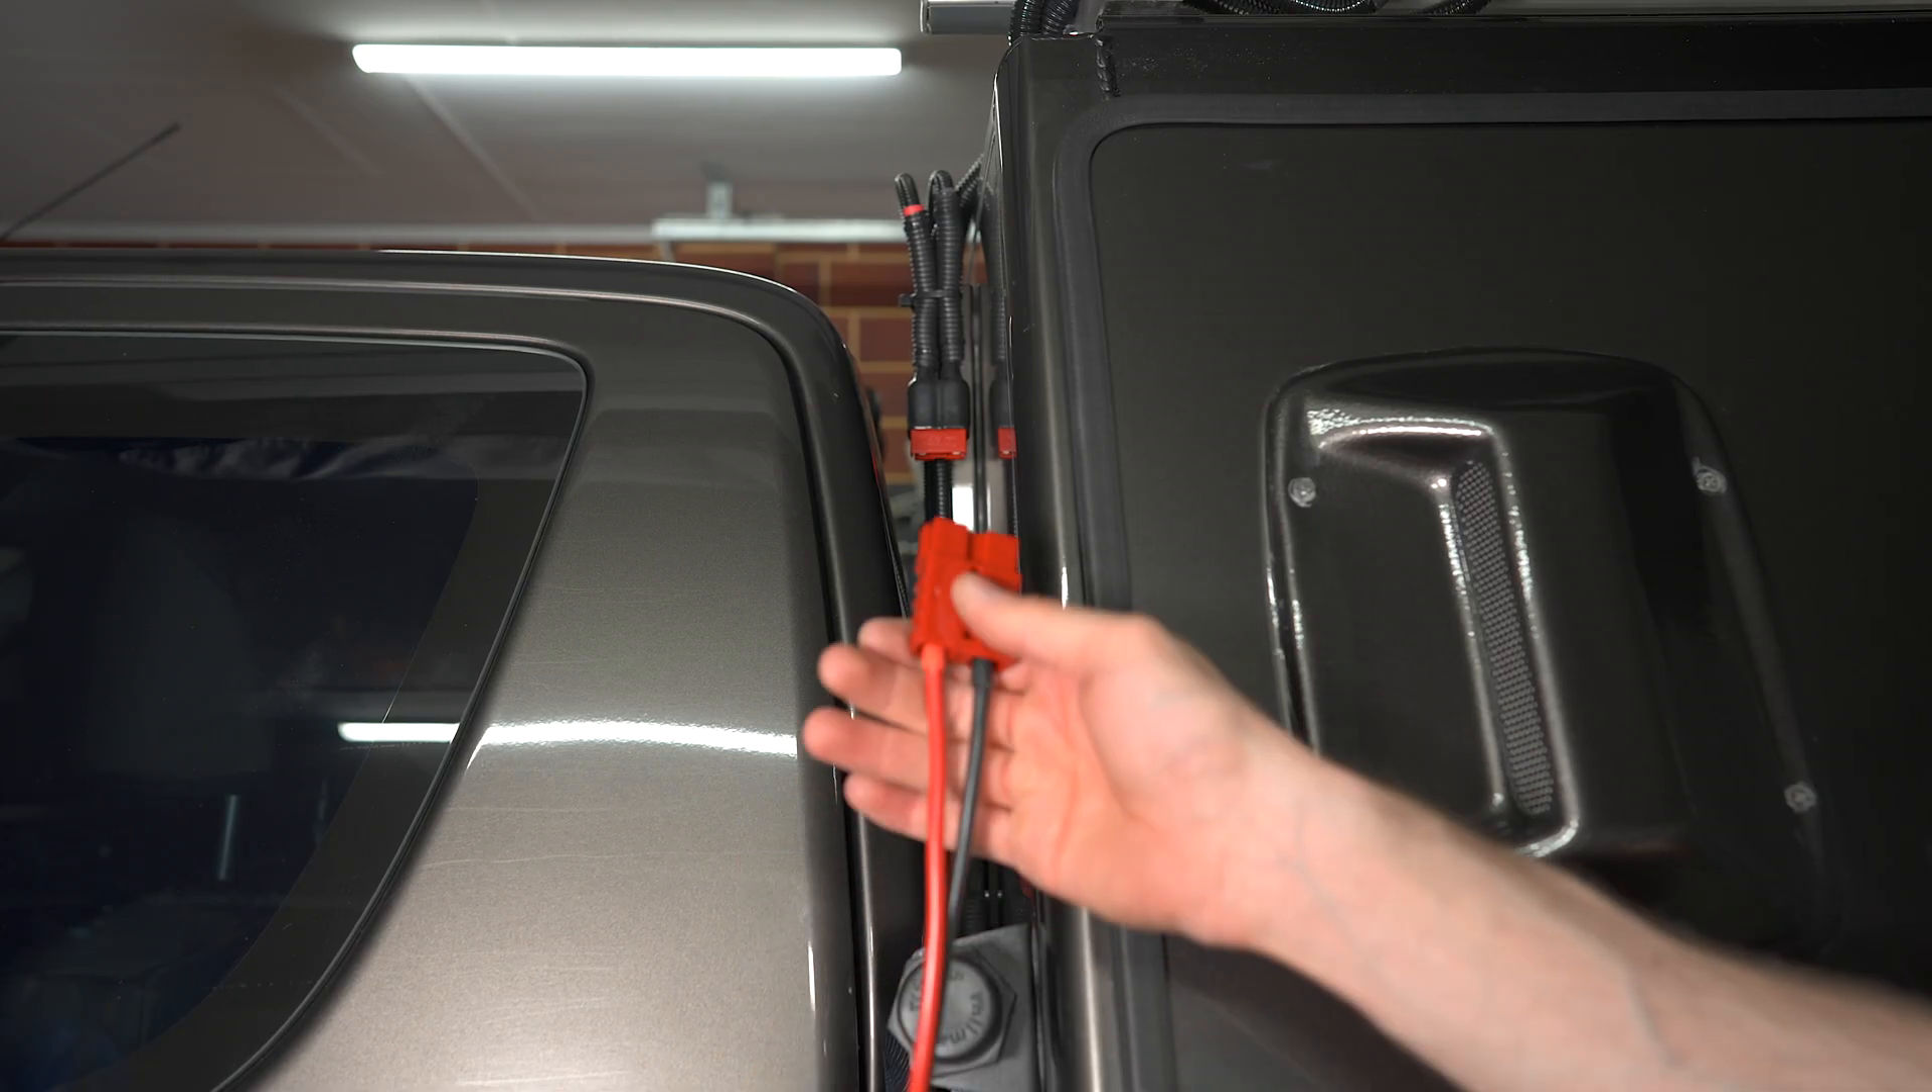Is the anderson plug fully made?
Yes.